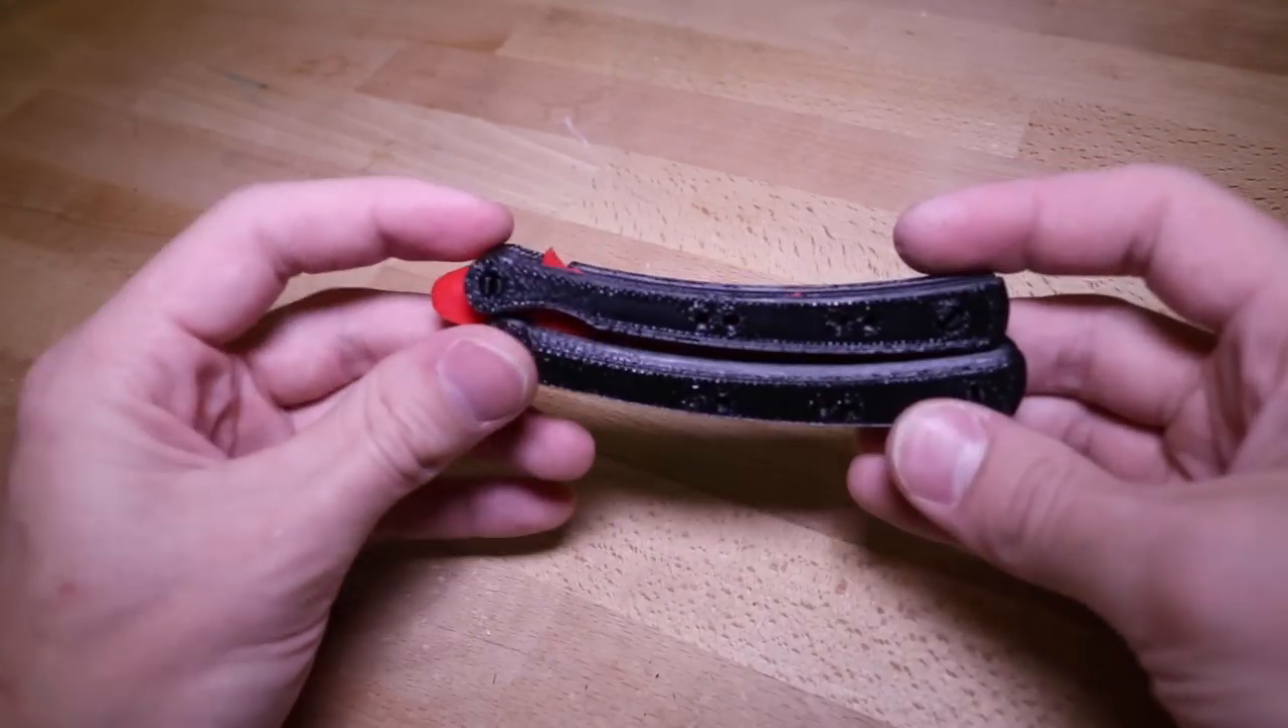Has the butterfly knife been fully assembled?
Yes.